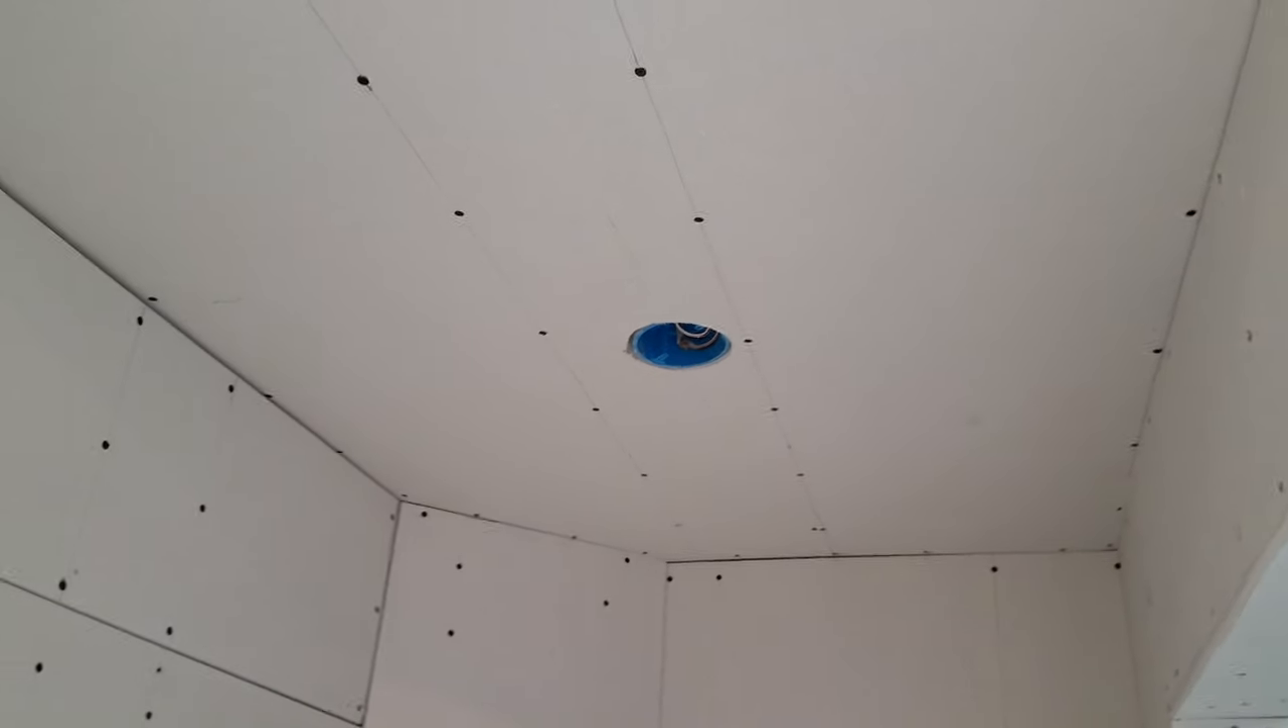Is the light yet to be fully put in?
Yes.